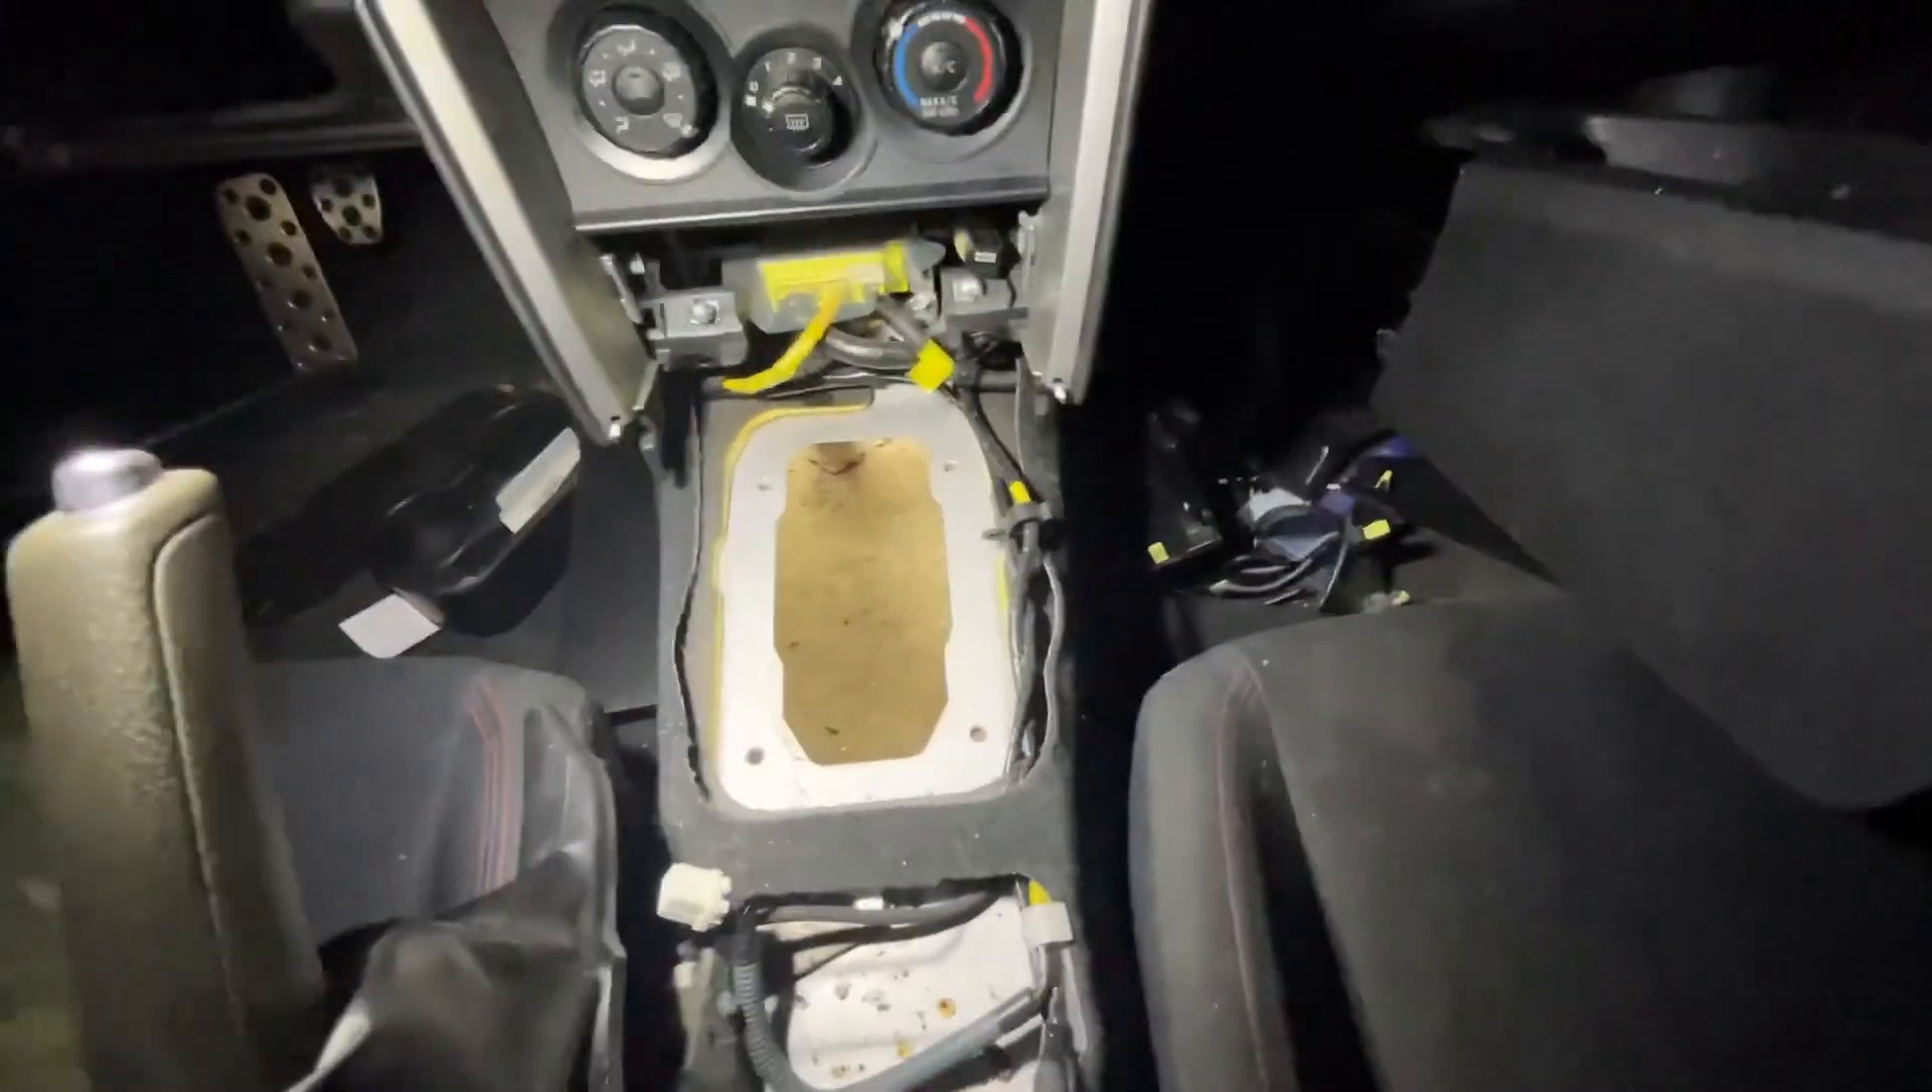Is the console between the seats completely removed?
Yes.